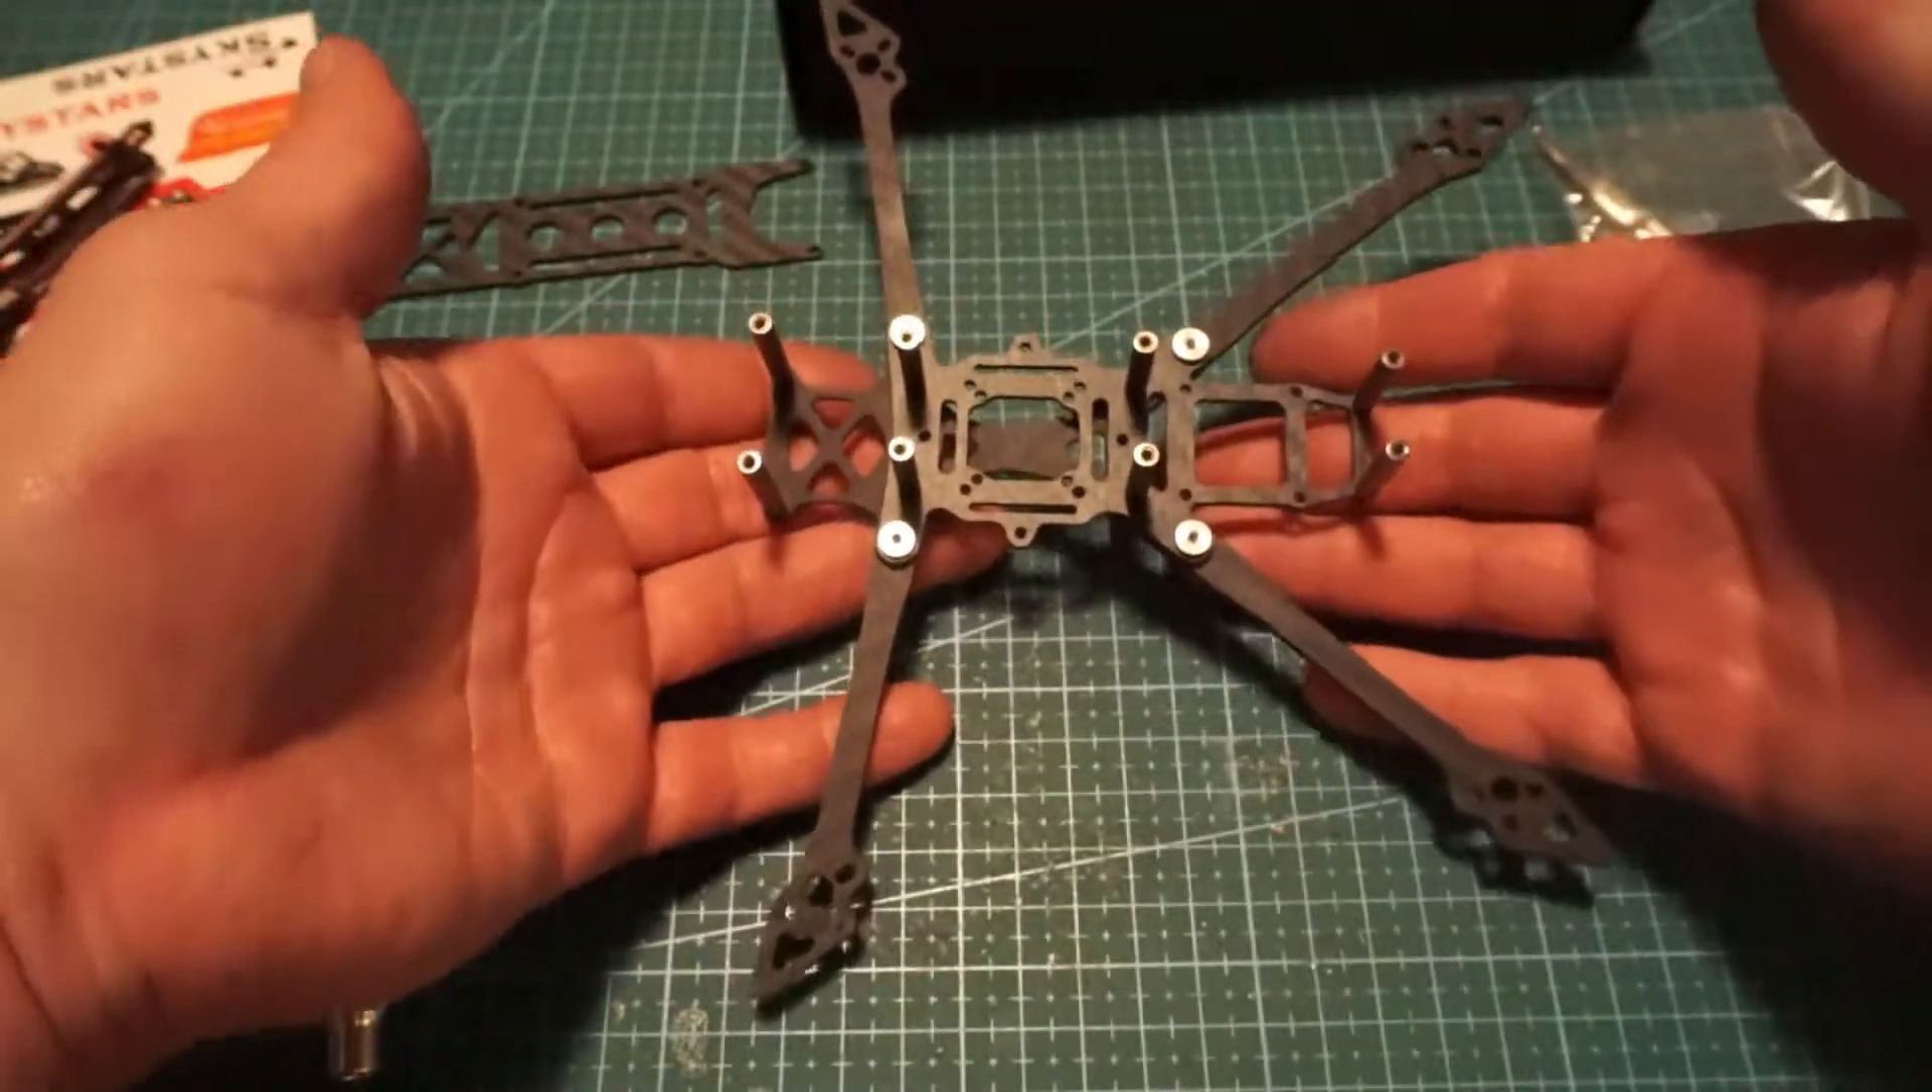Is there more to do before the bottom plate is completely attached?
No.